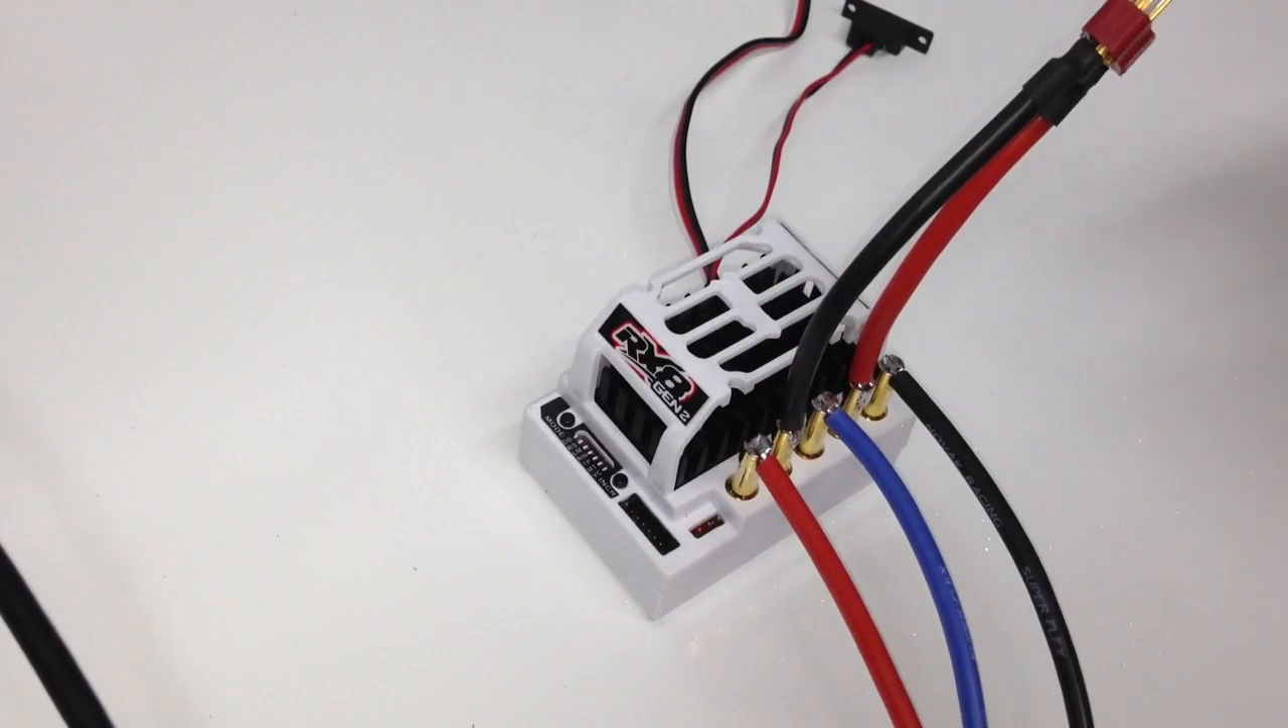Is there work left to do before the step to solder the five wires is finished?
No.